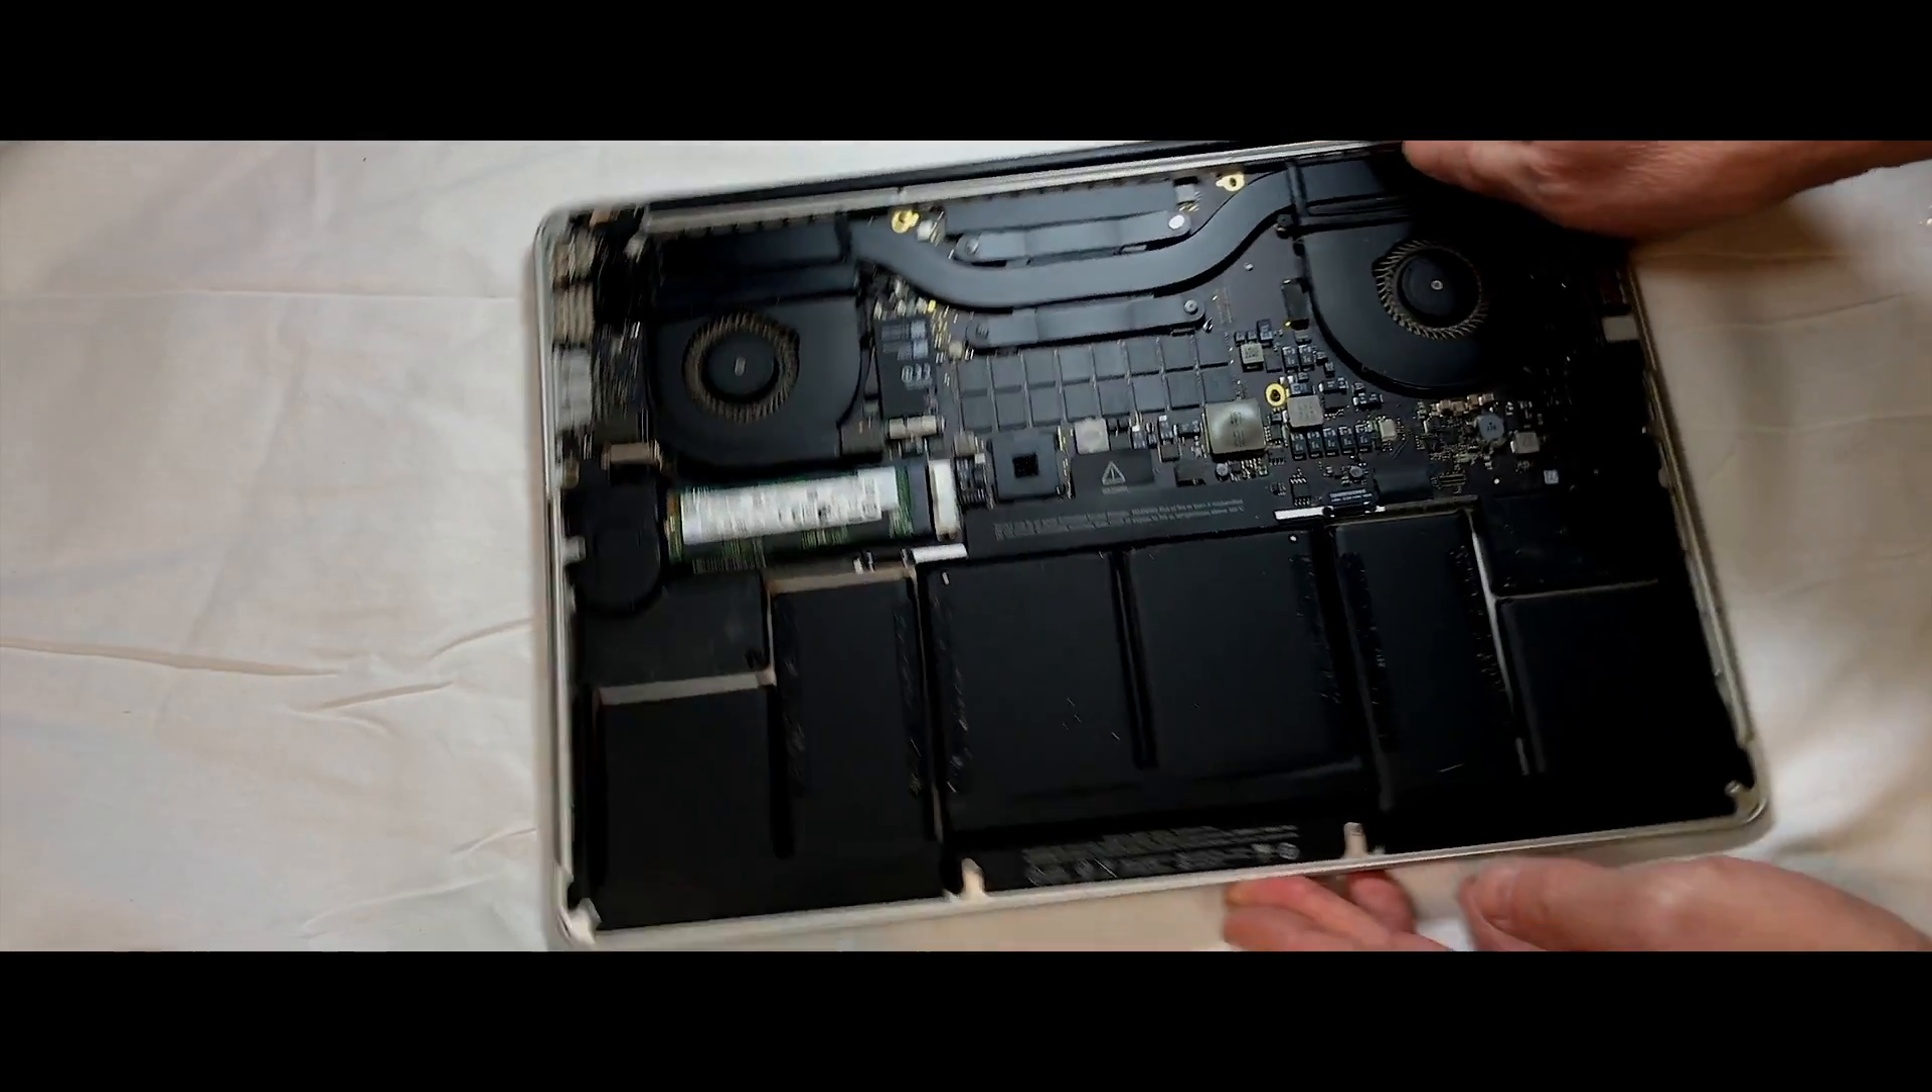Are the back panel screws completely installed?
No.